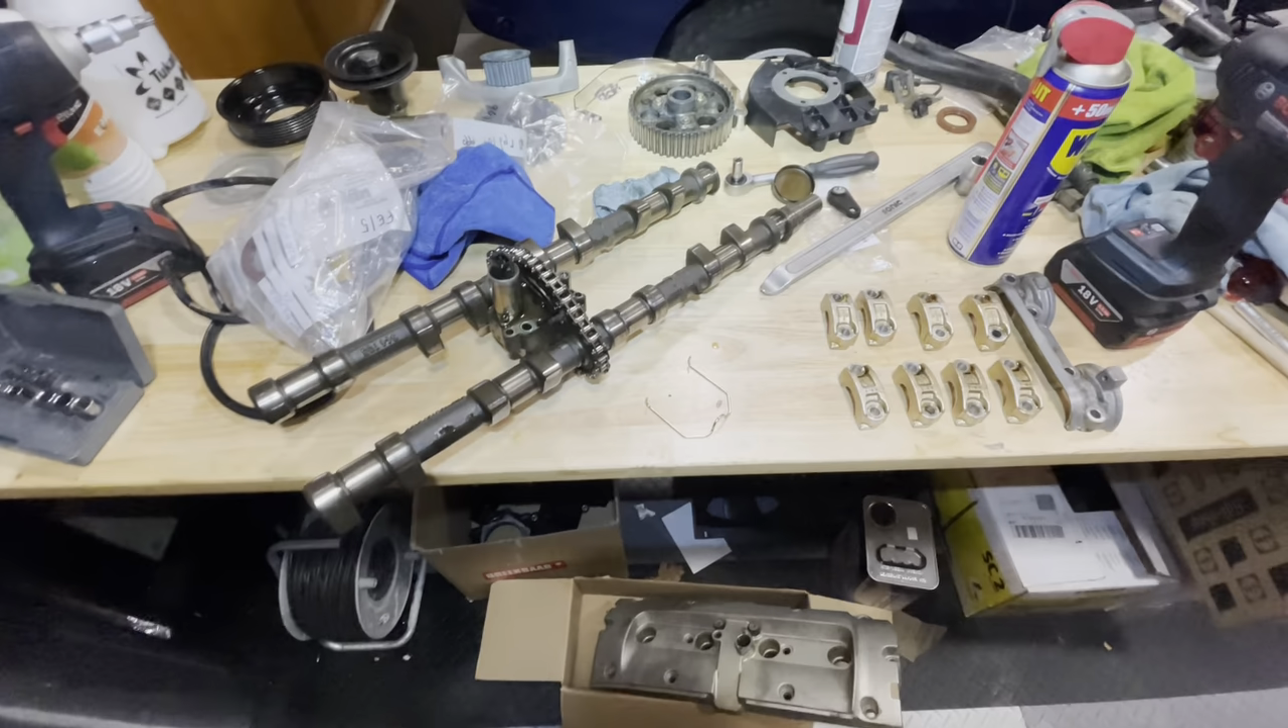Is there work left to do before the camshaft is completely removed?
No.